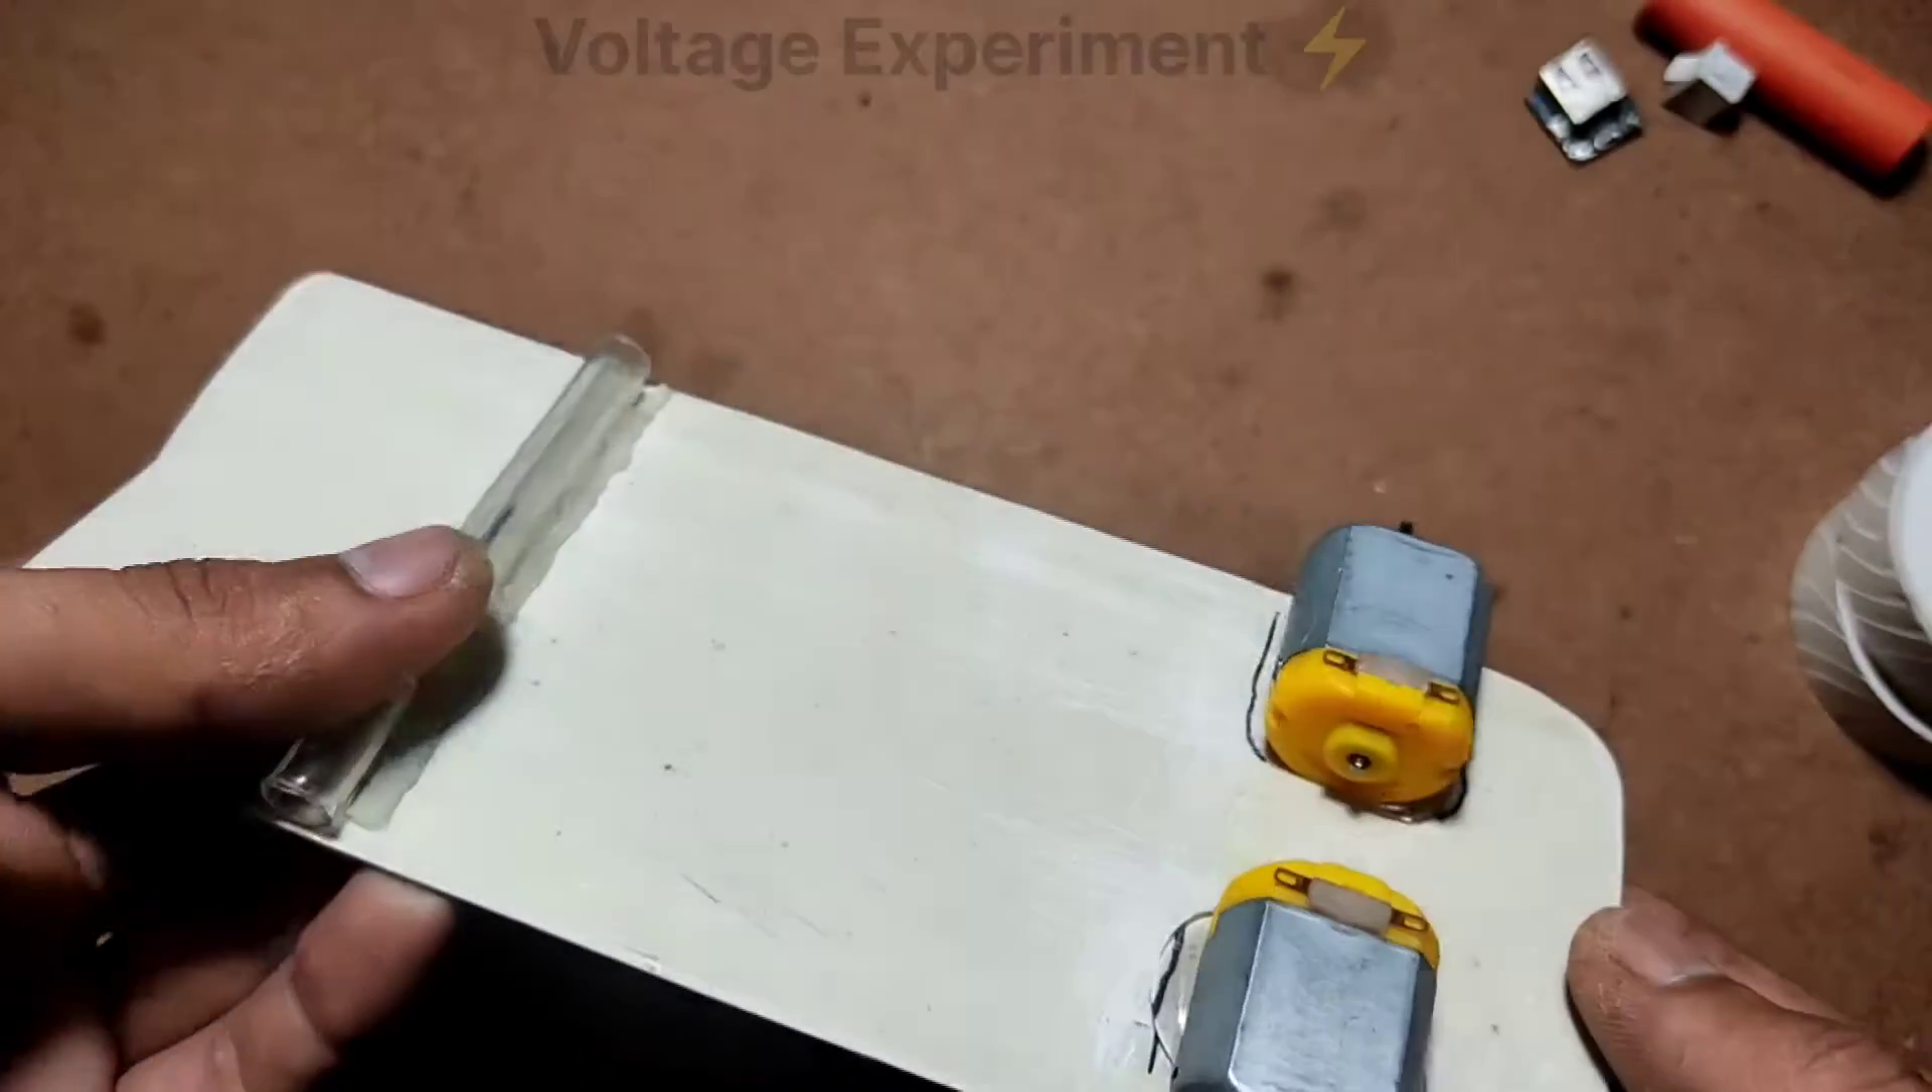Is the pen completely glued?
Yes.